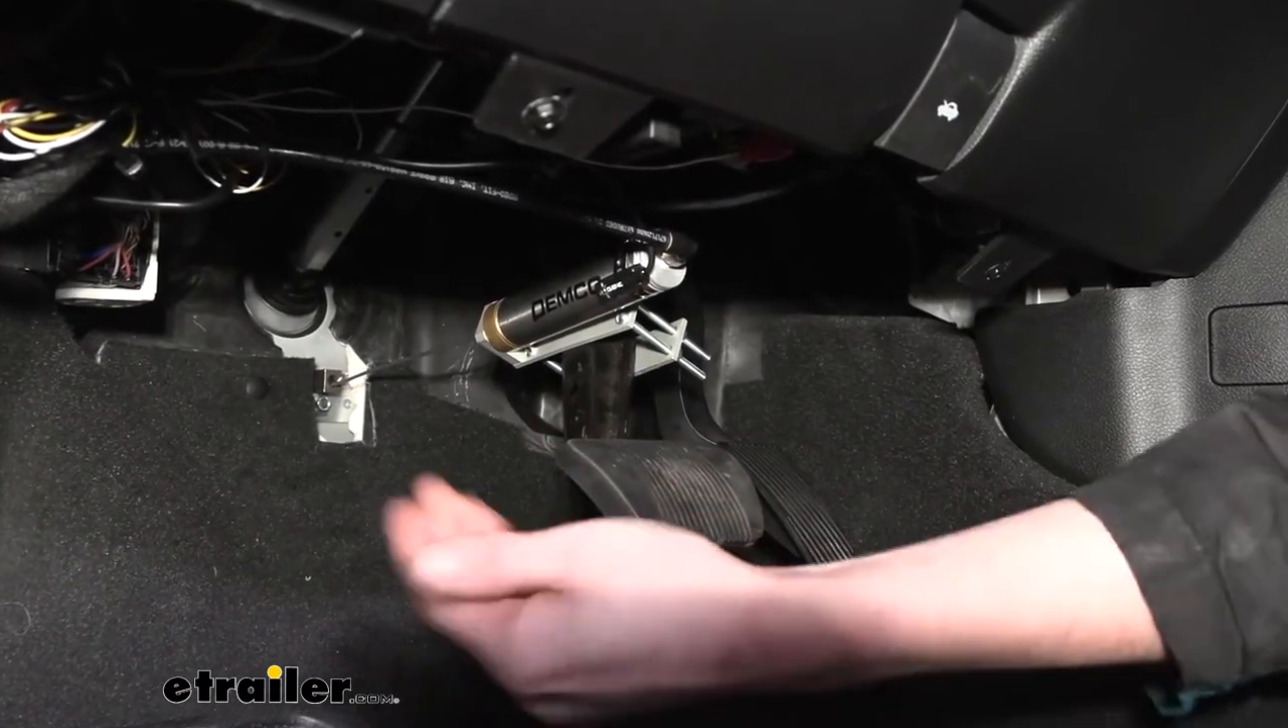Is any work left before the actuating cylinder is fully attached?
No.